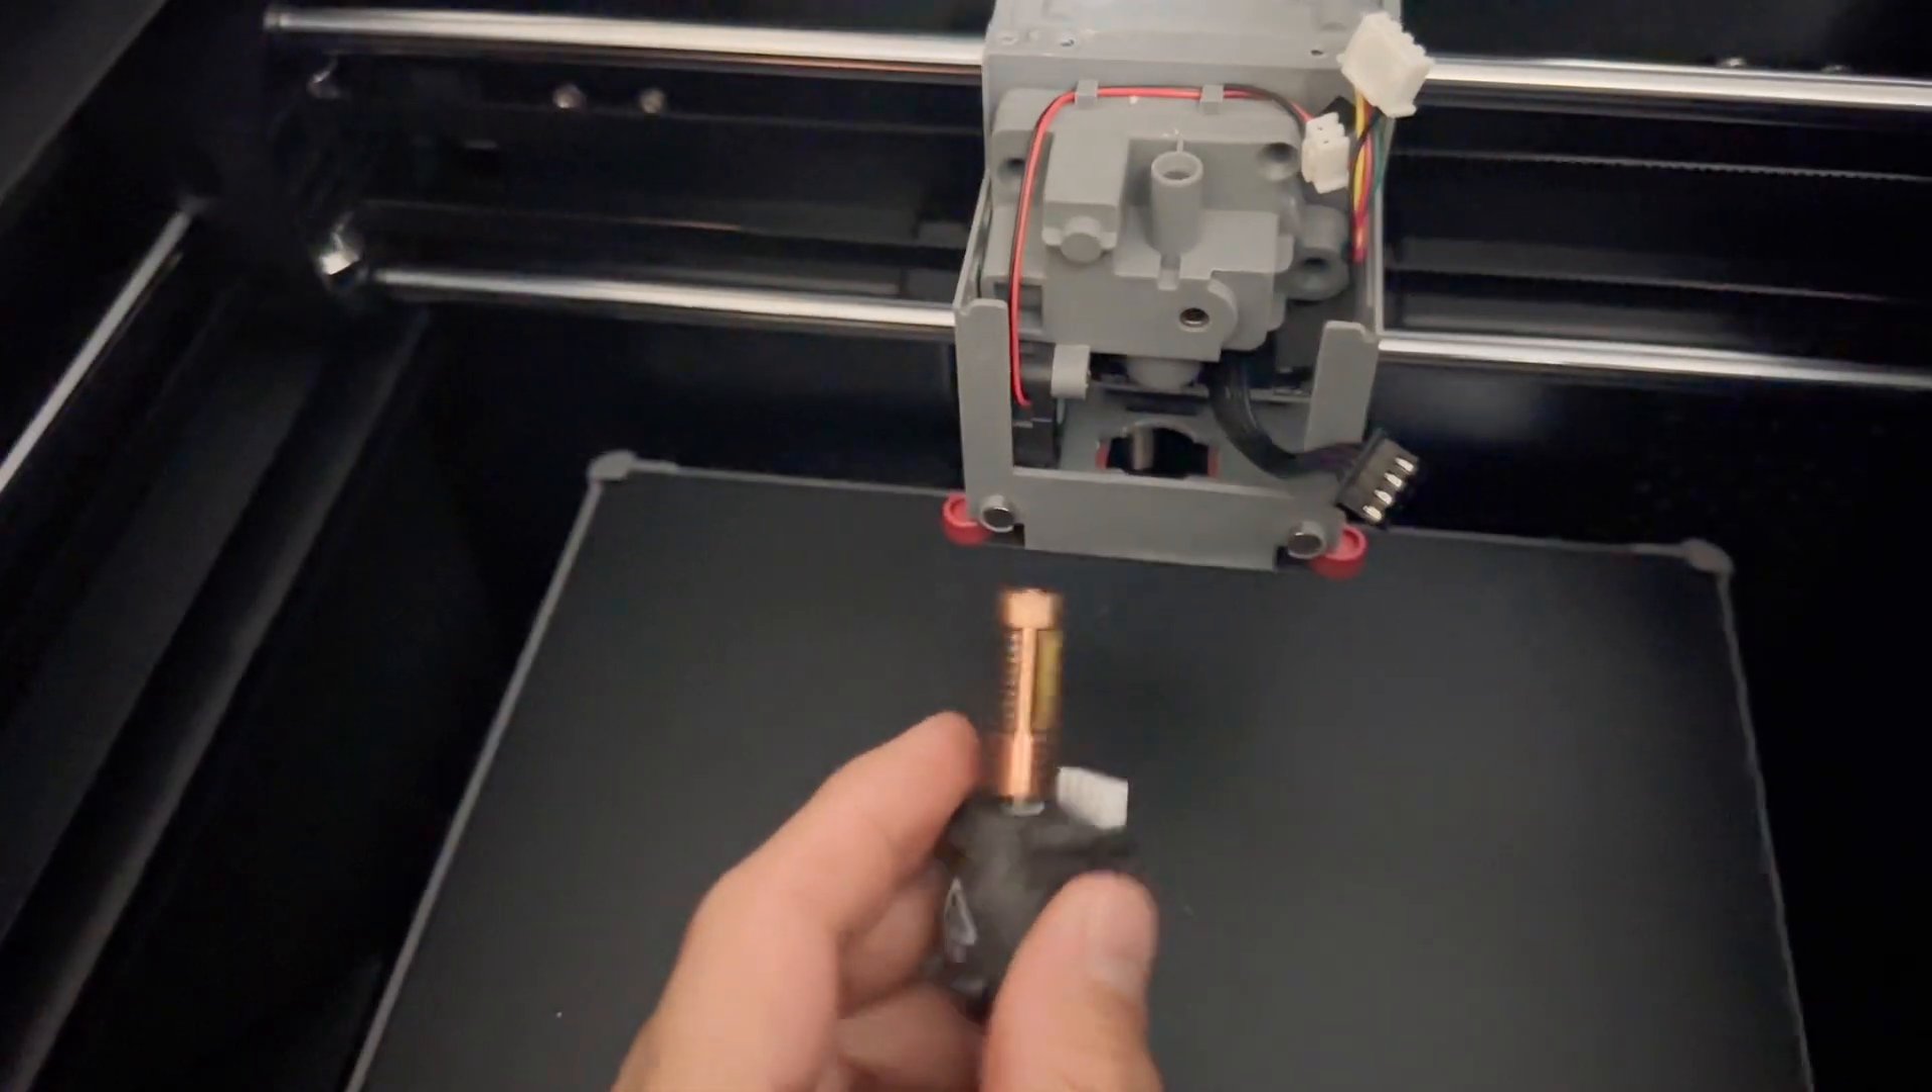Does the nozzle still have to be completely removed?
No.